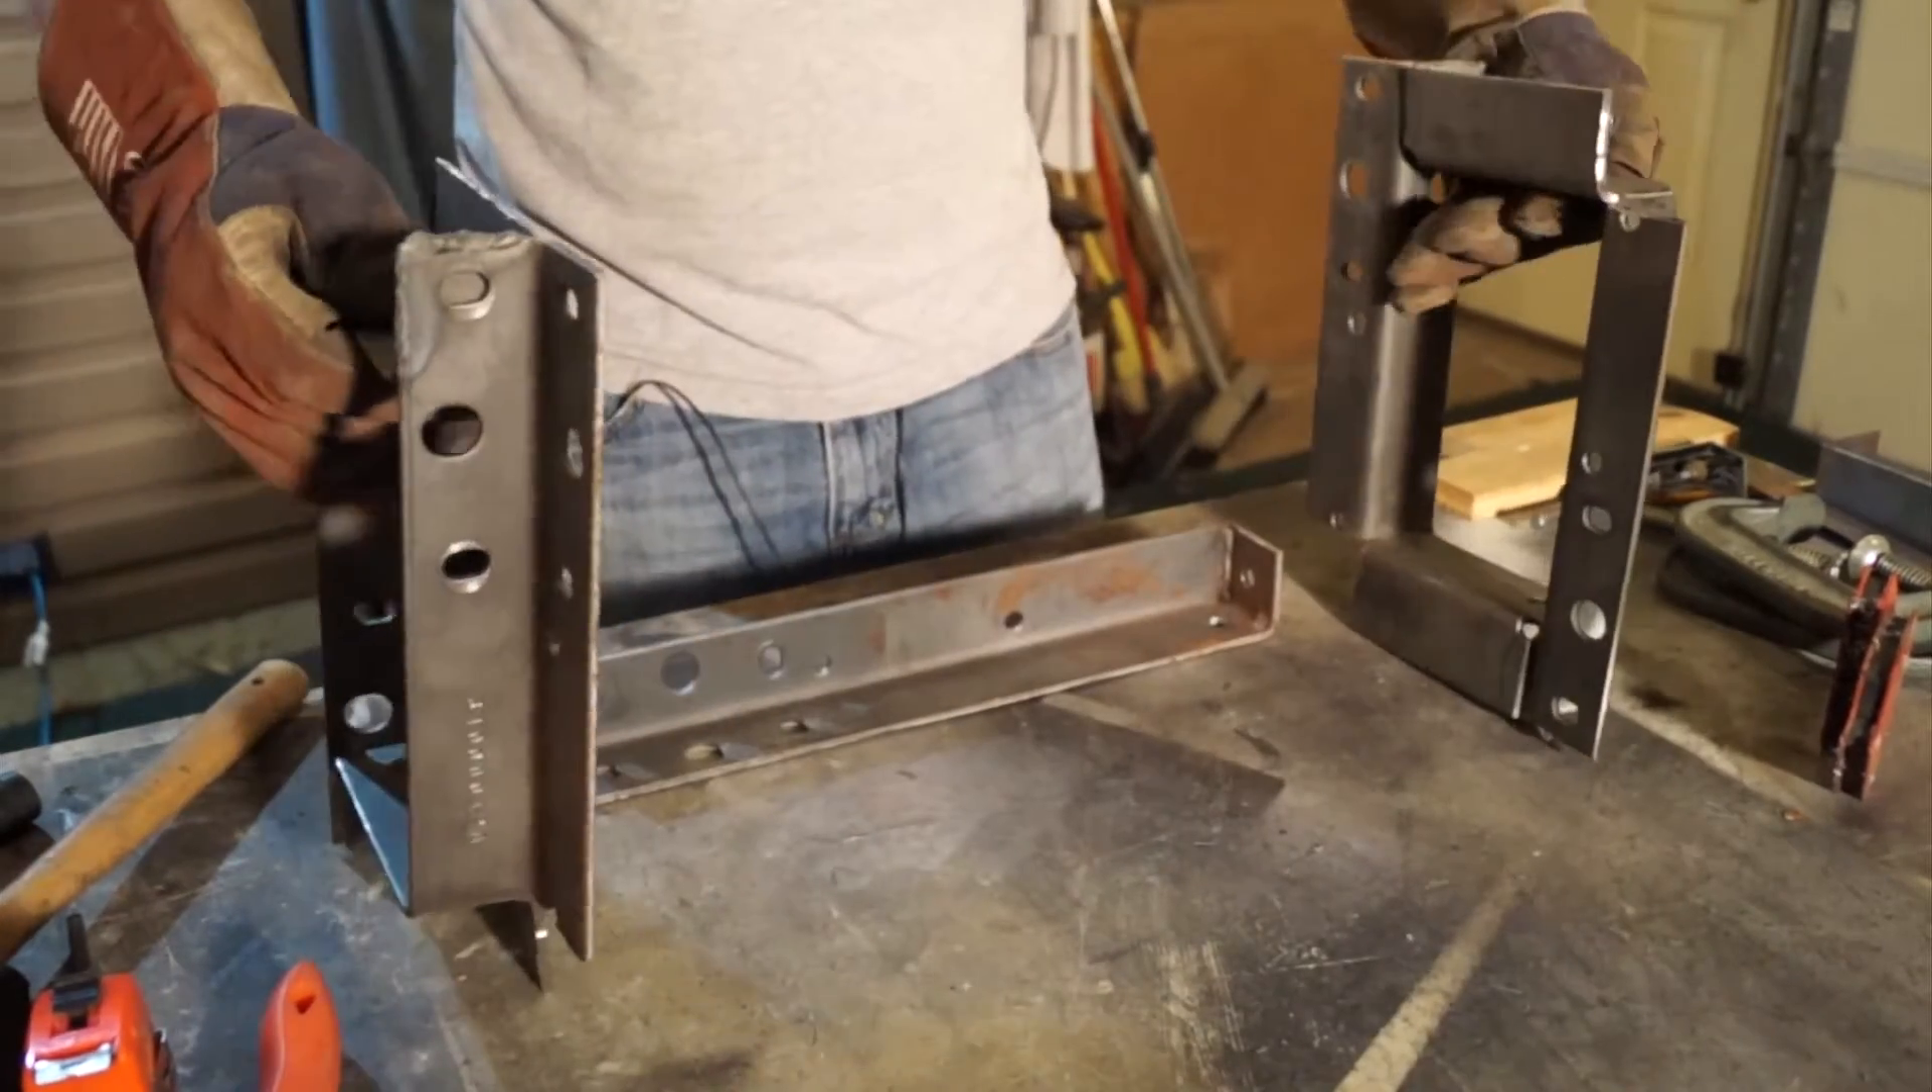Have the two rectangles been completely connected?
No.